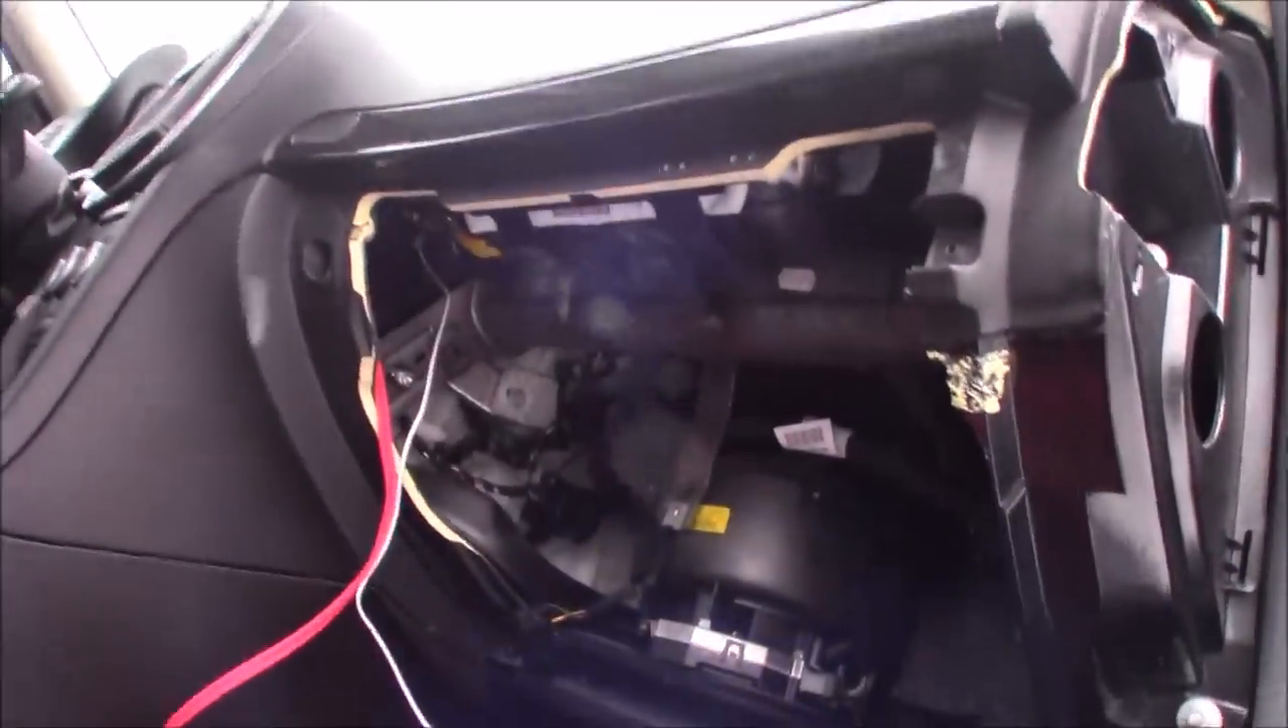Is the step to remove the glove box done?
Yes.